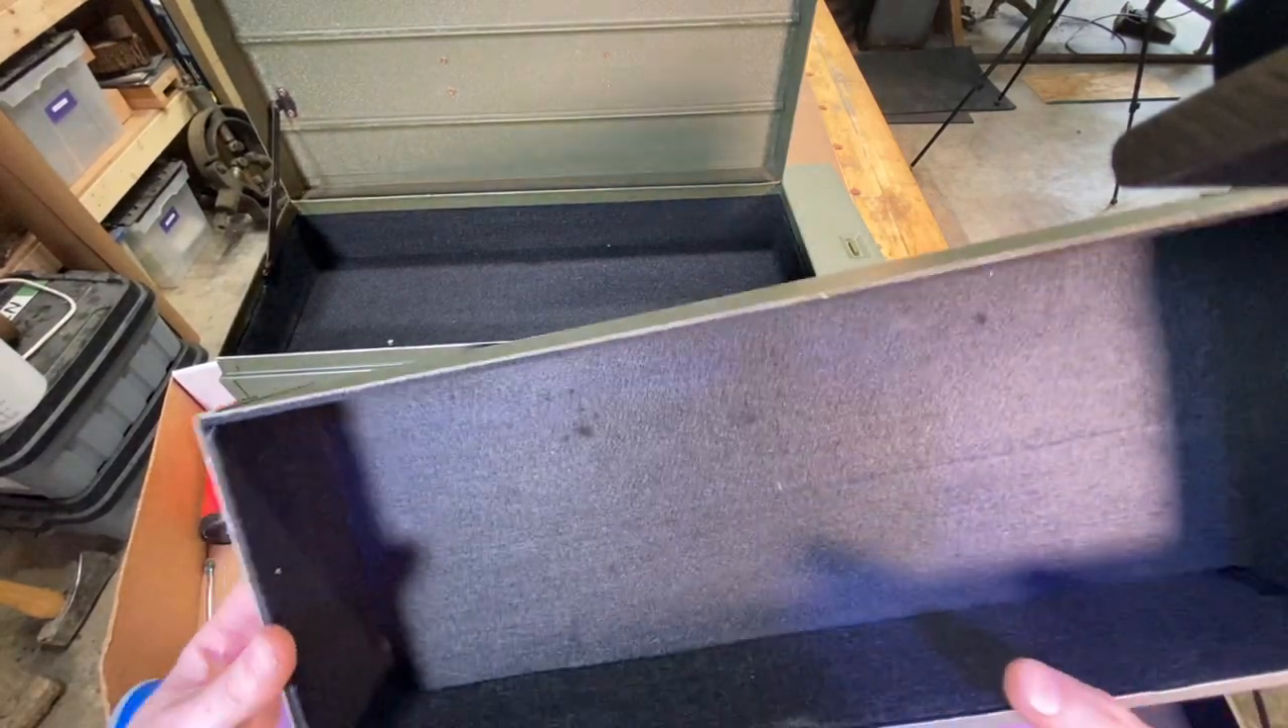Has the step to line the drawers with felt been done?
Yes.